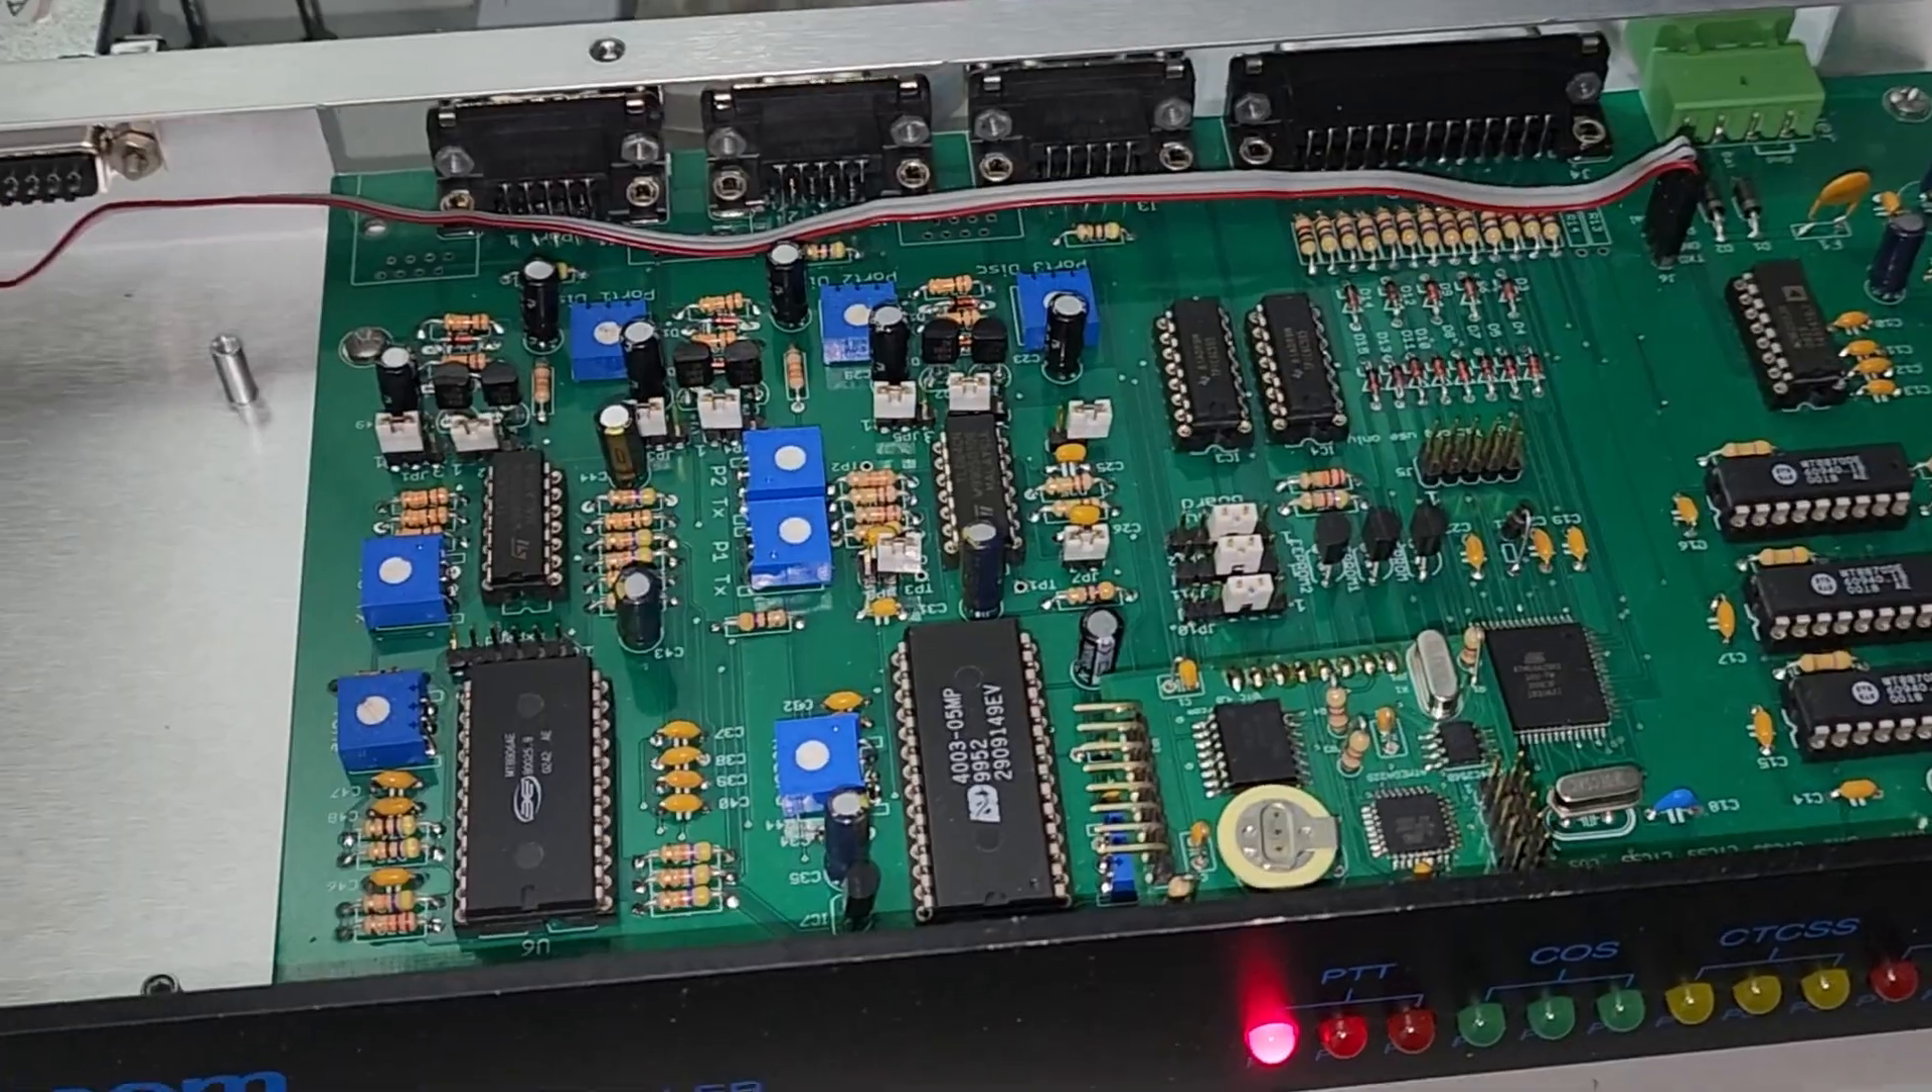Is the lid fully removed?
Yes.